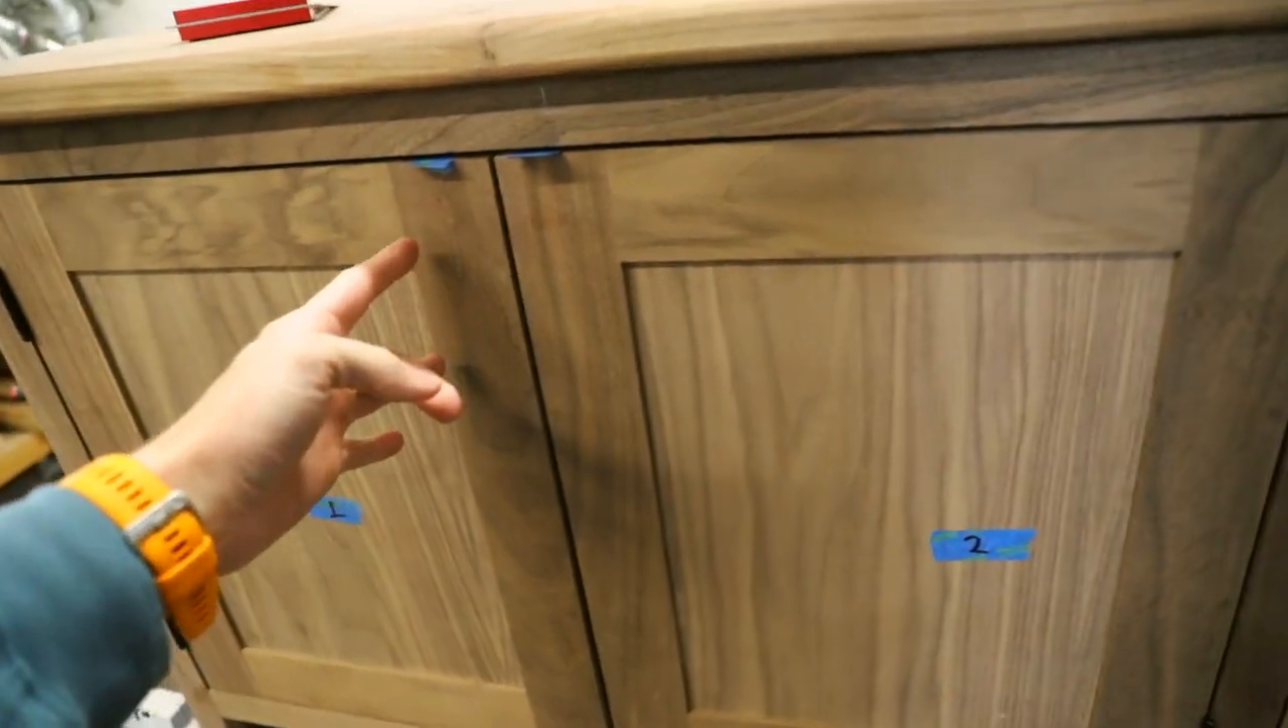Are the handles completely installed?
No.